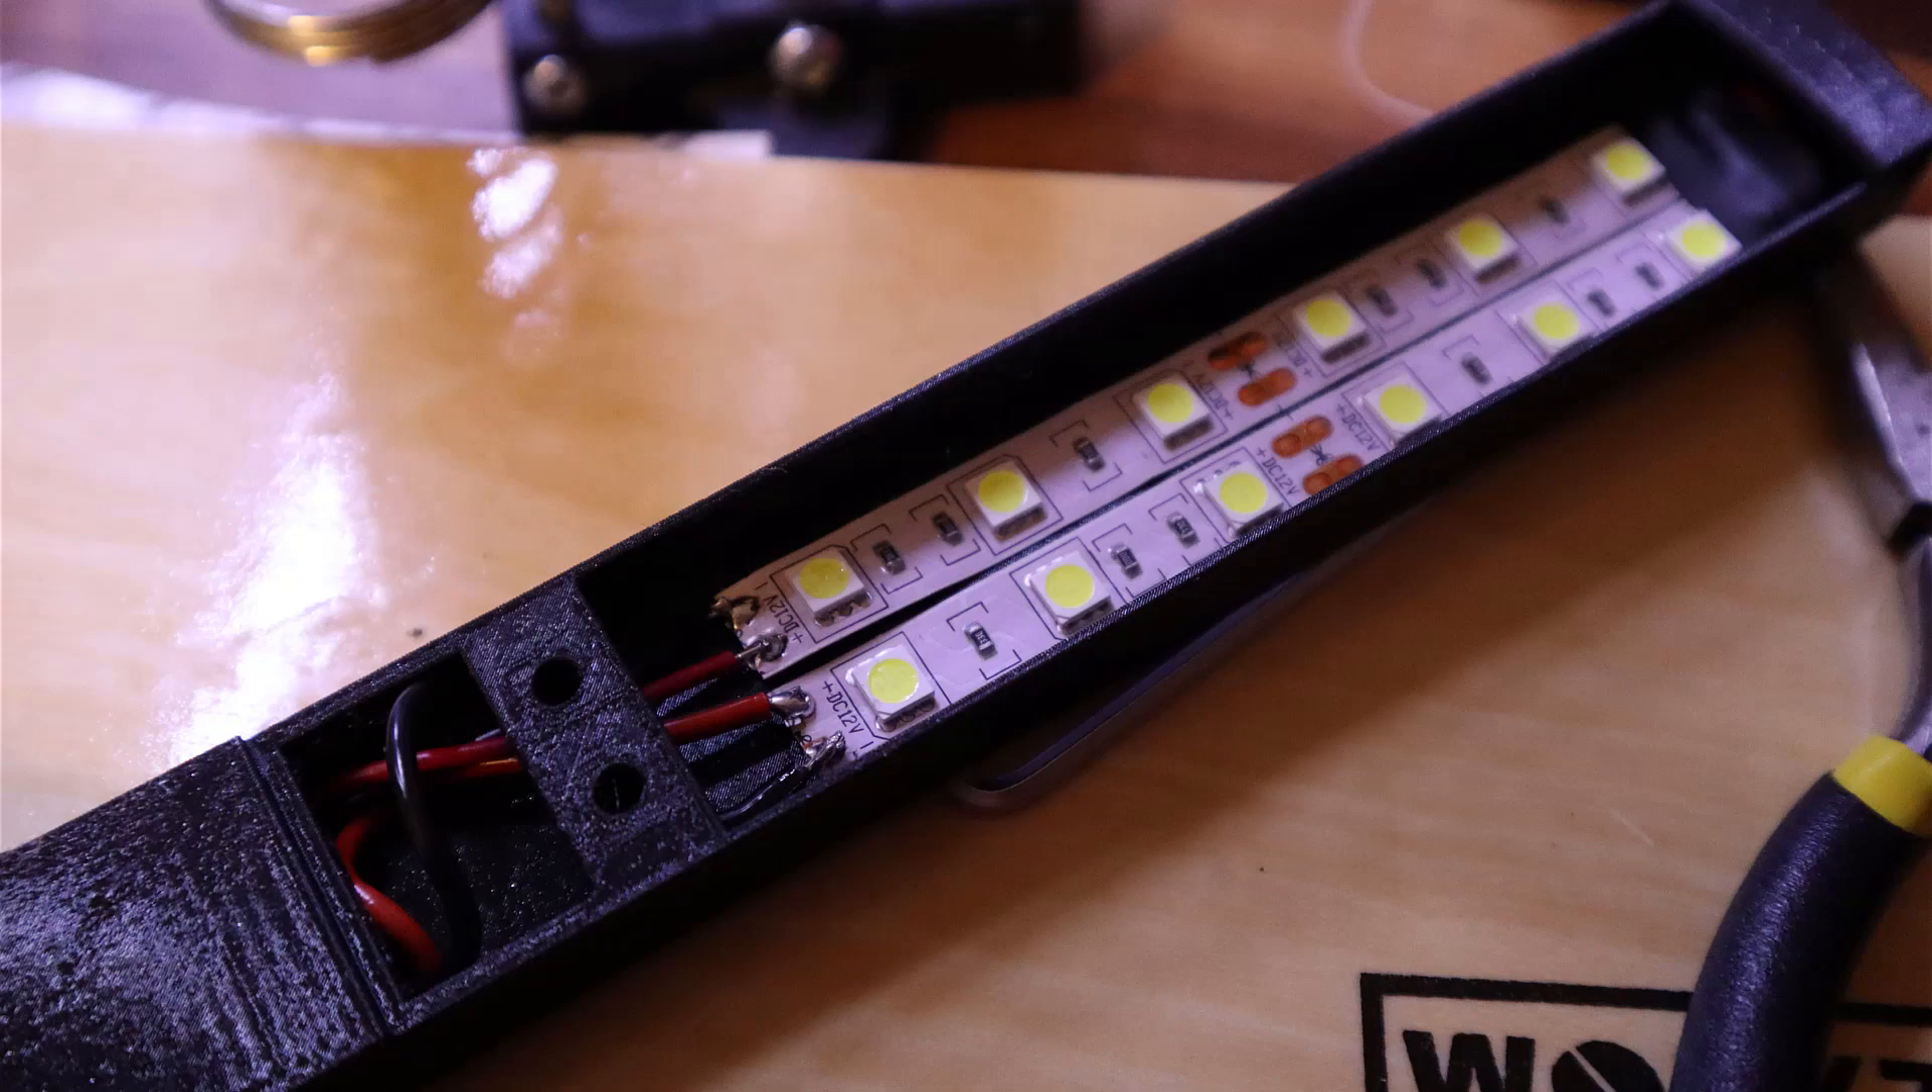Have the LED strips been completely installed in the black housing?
Yes.